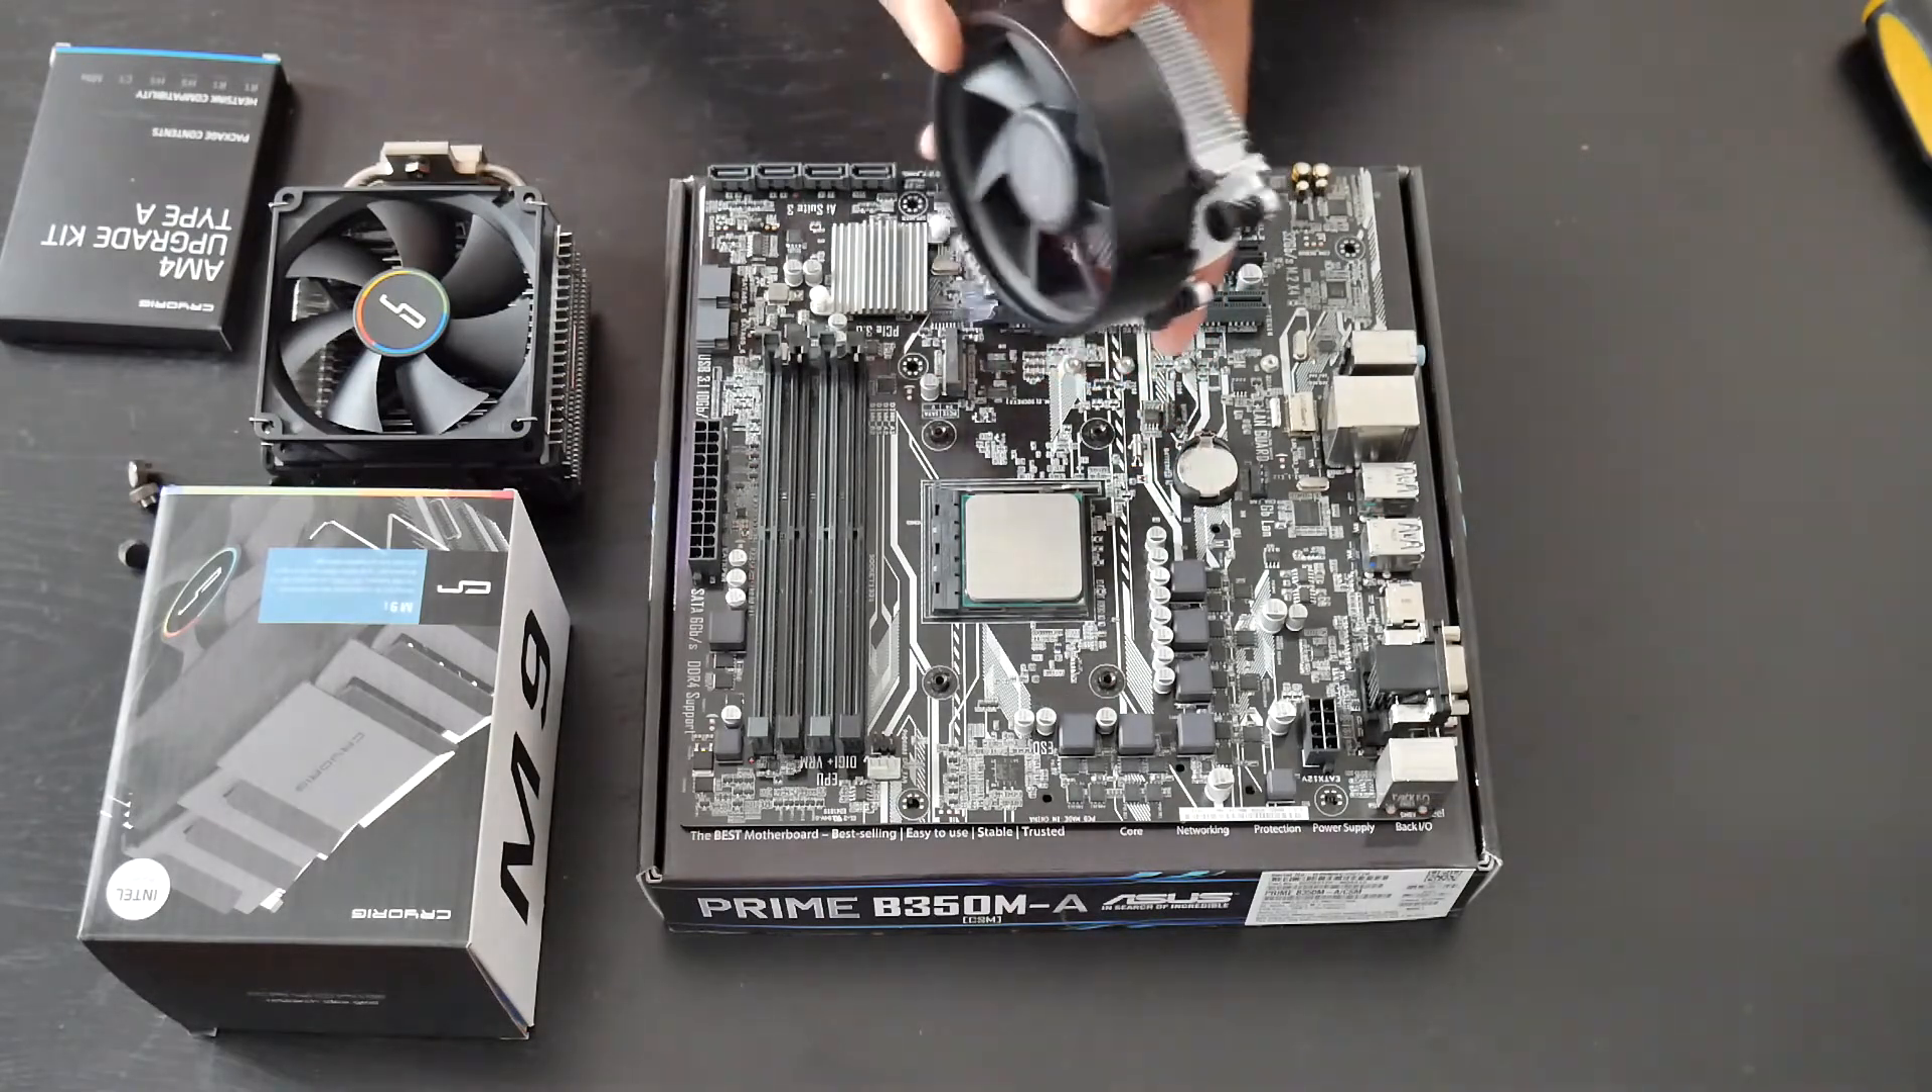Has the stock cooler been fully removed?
Yes.